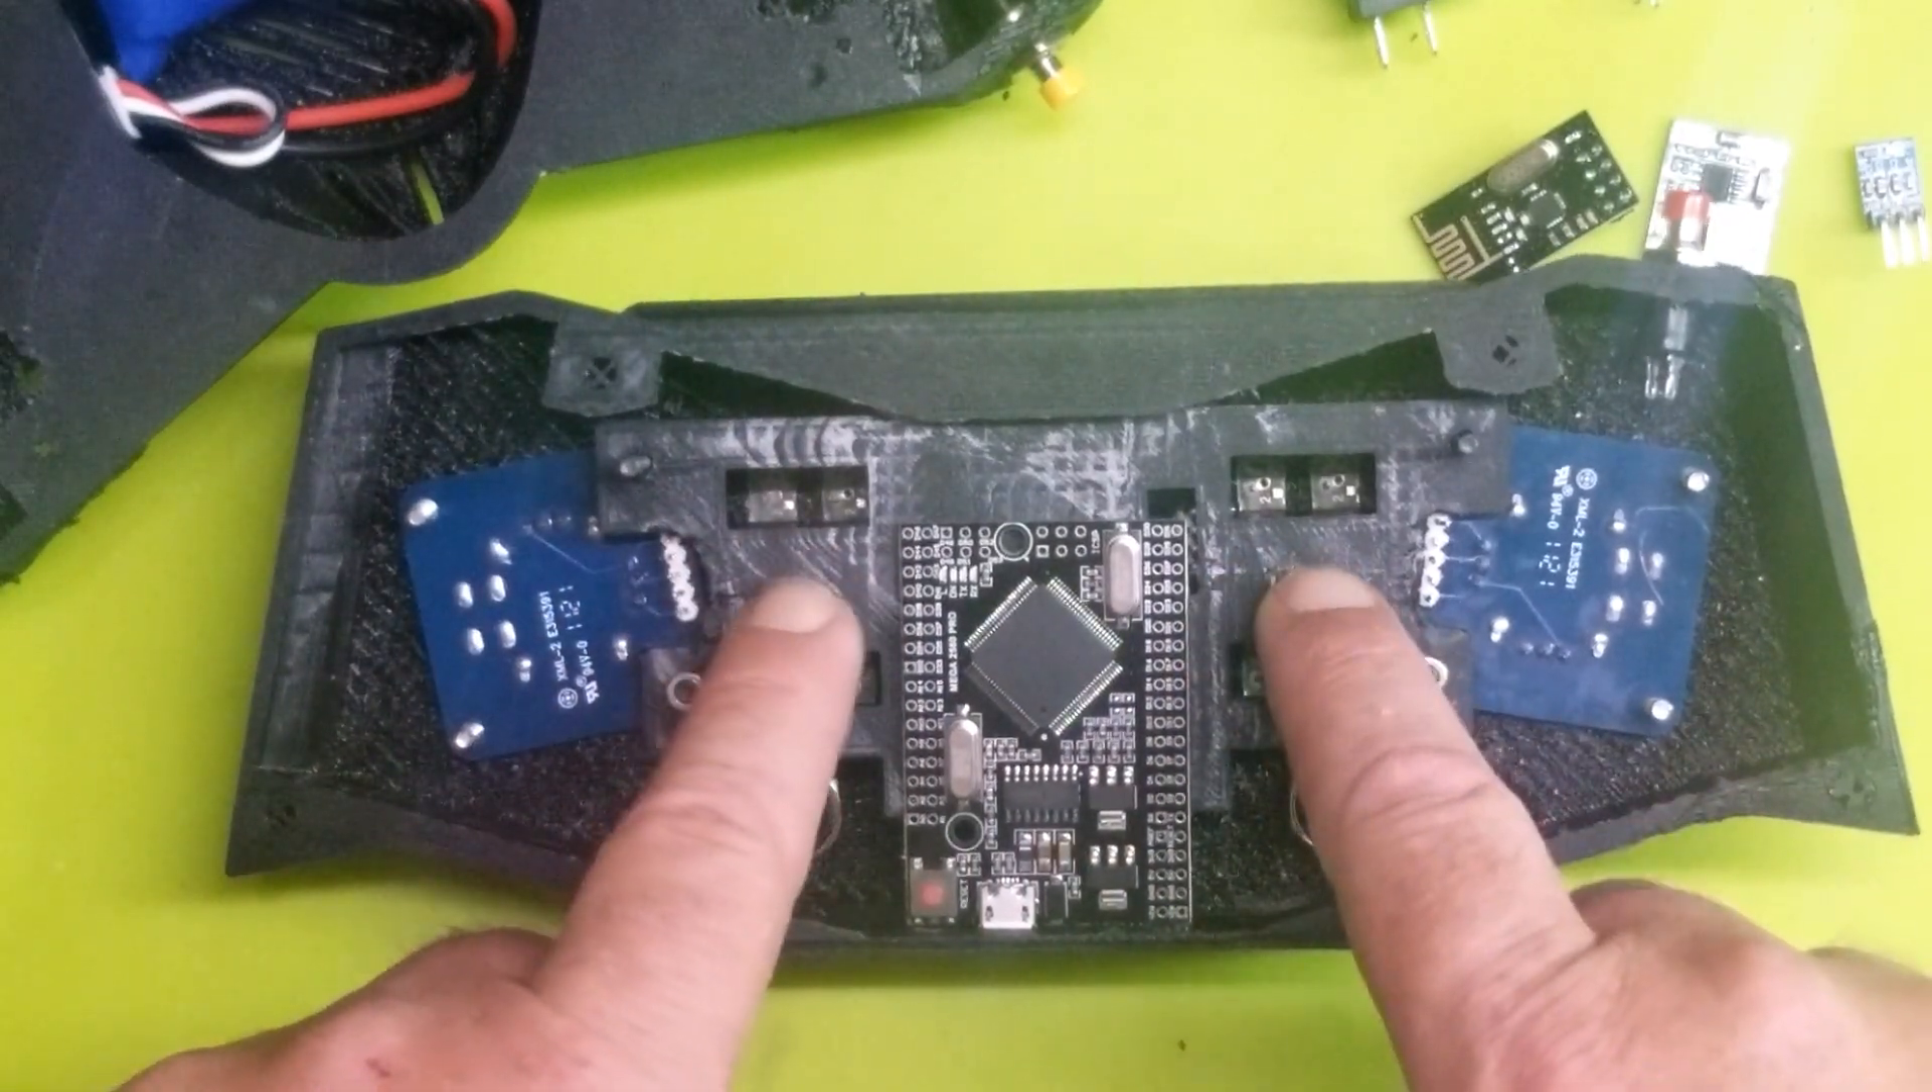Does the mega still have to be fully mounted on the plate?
No.